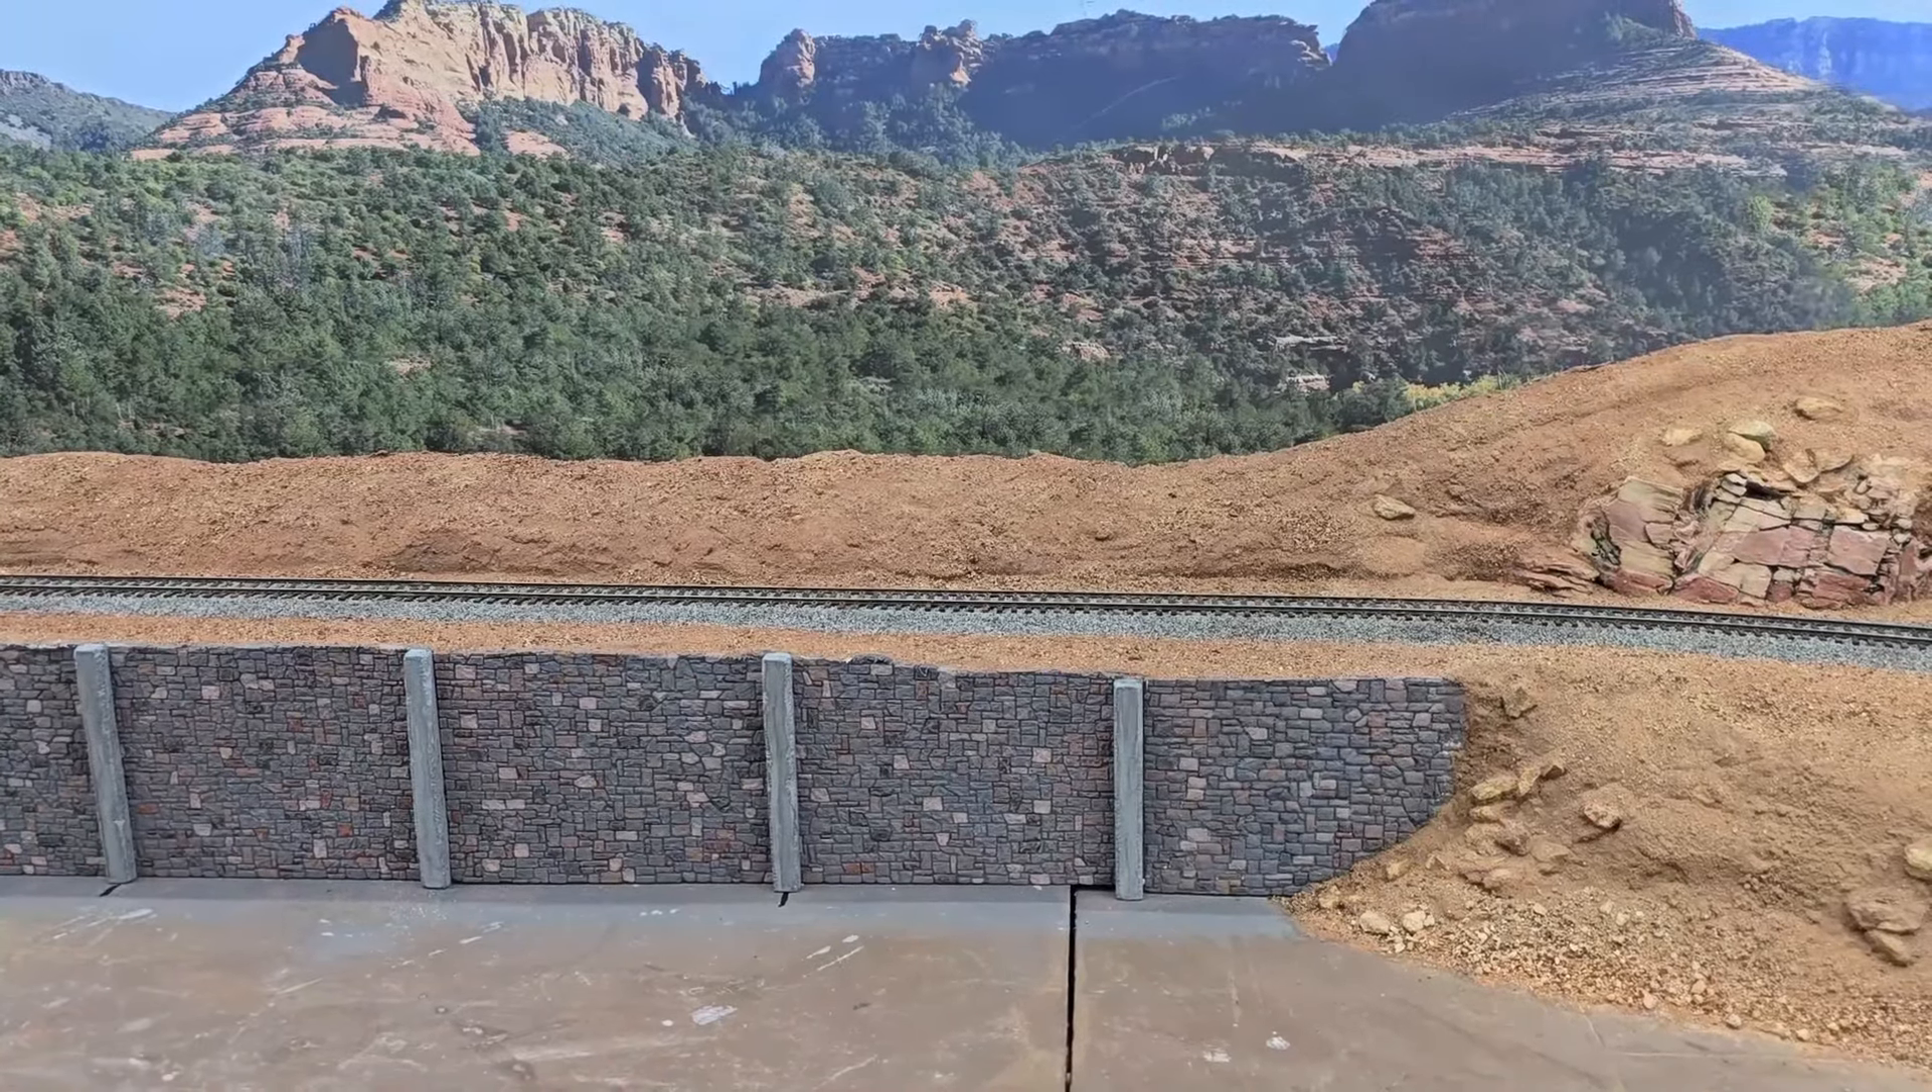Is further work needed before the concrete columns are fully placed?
No.